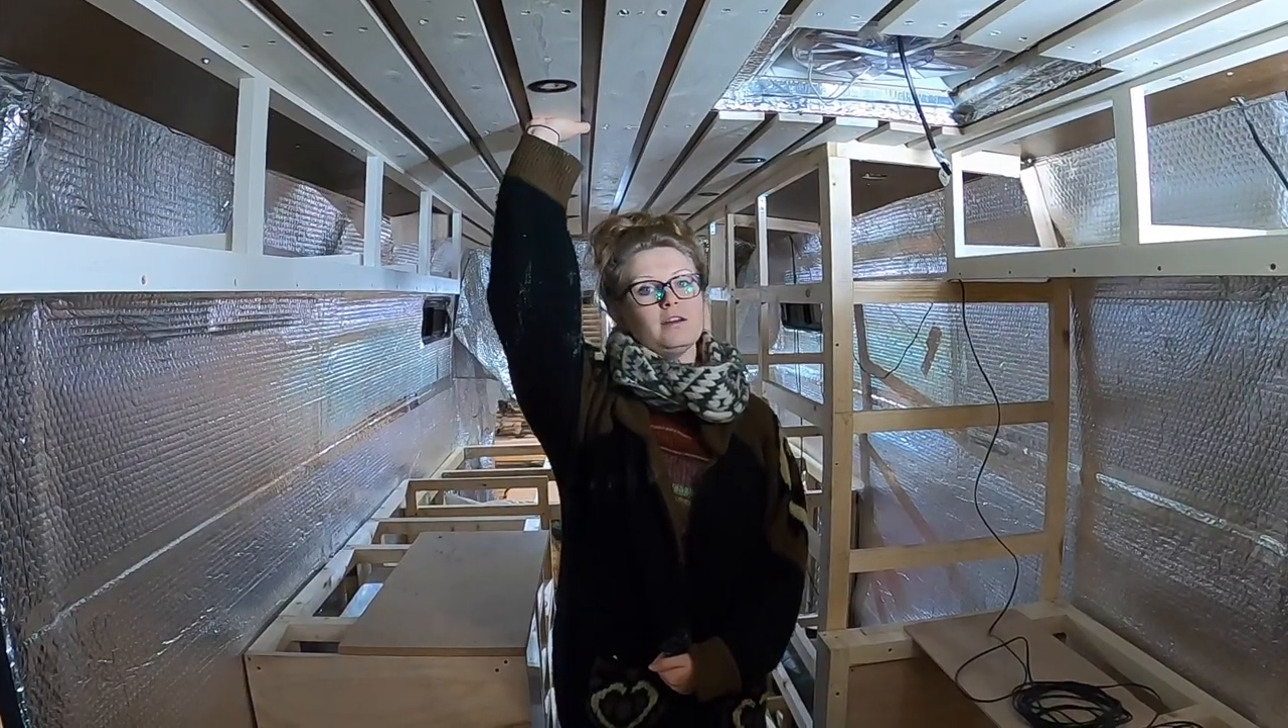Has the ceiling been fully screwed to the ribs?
Yes.